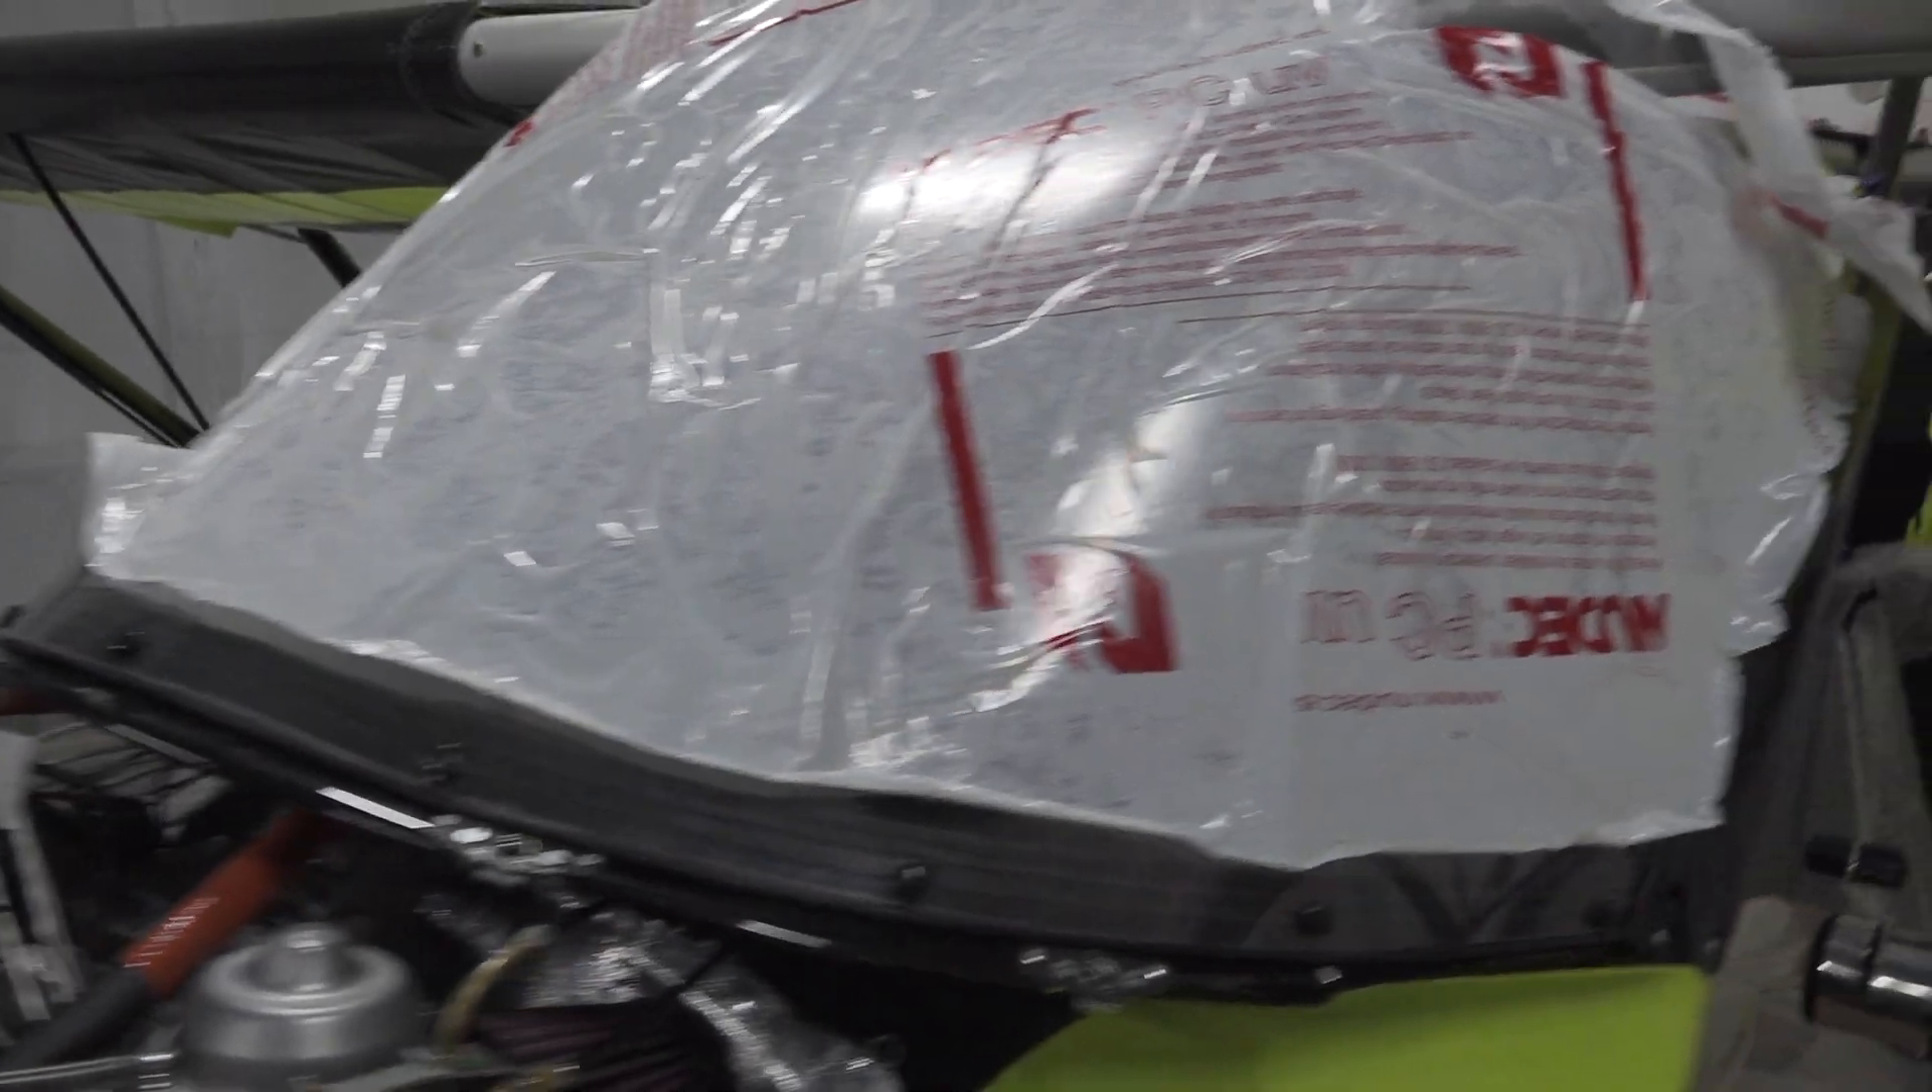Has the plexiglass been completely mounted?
Yes.